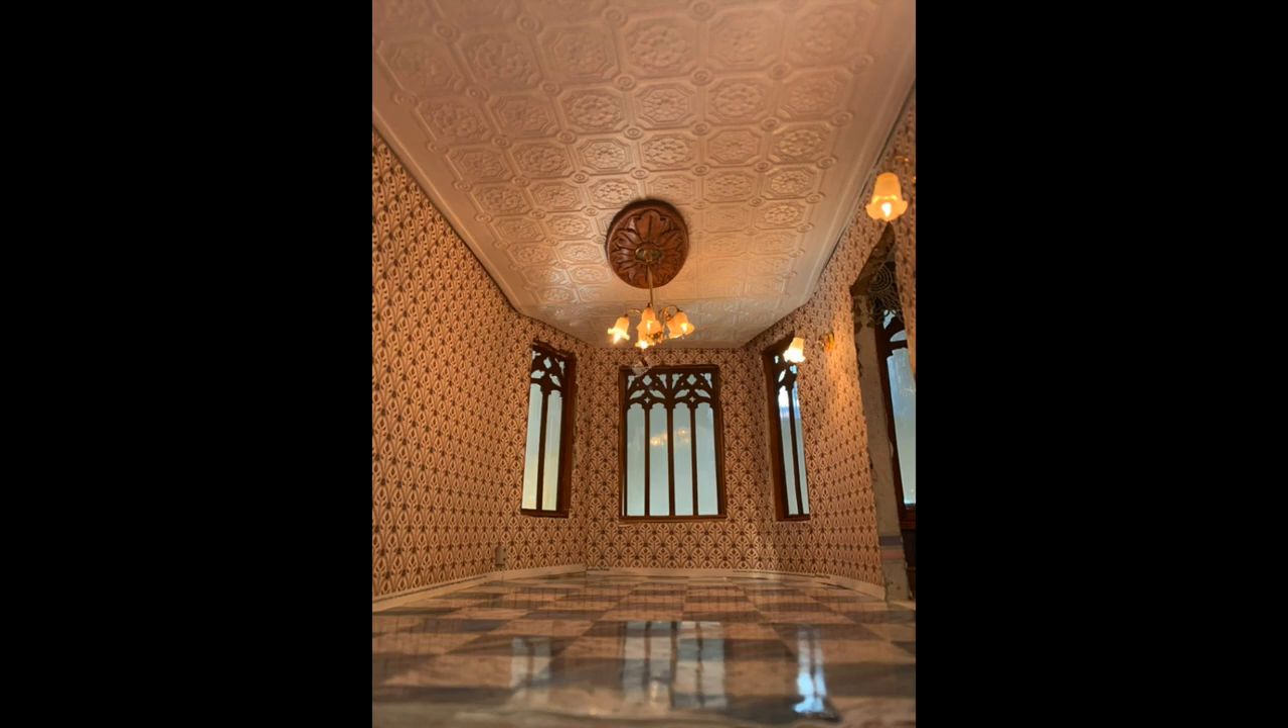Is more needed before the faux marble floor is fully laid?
No.